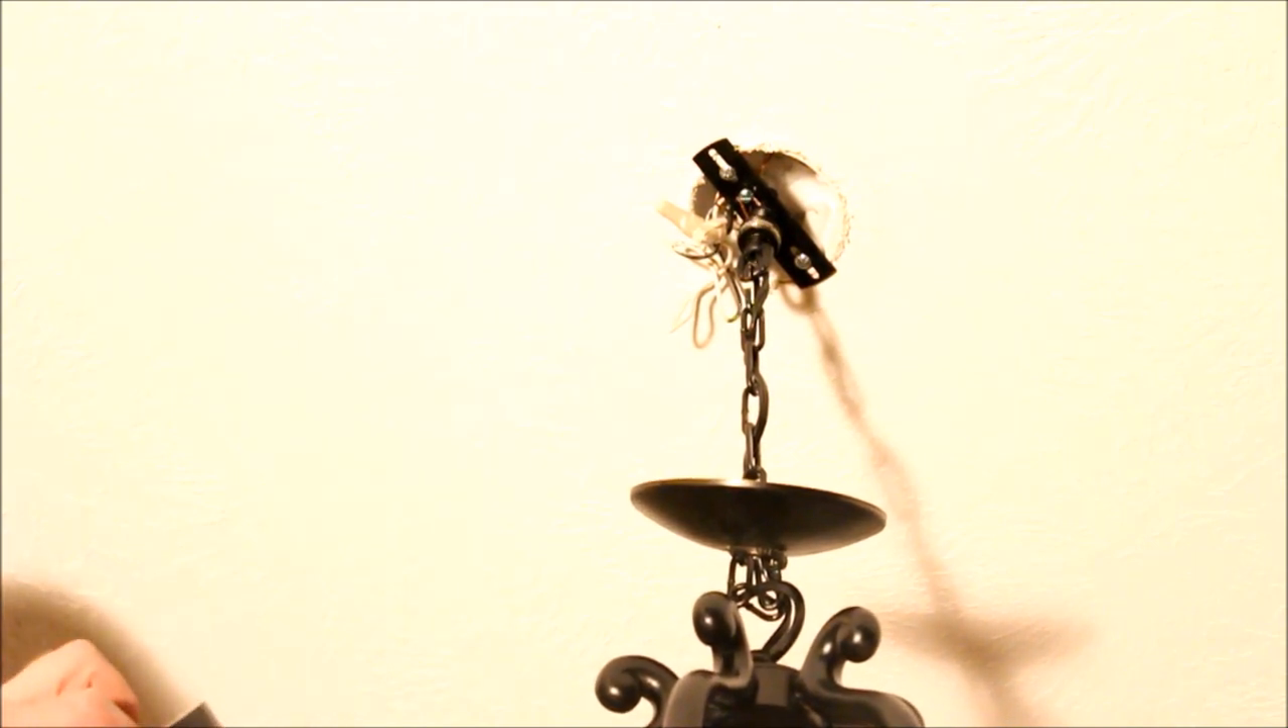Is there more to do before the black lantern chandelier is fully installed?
Yes.